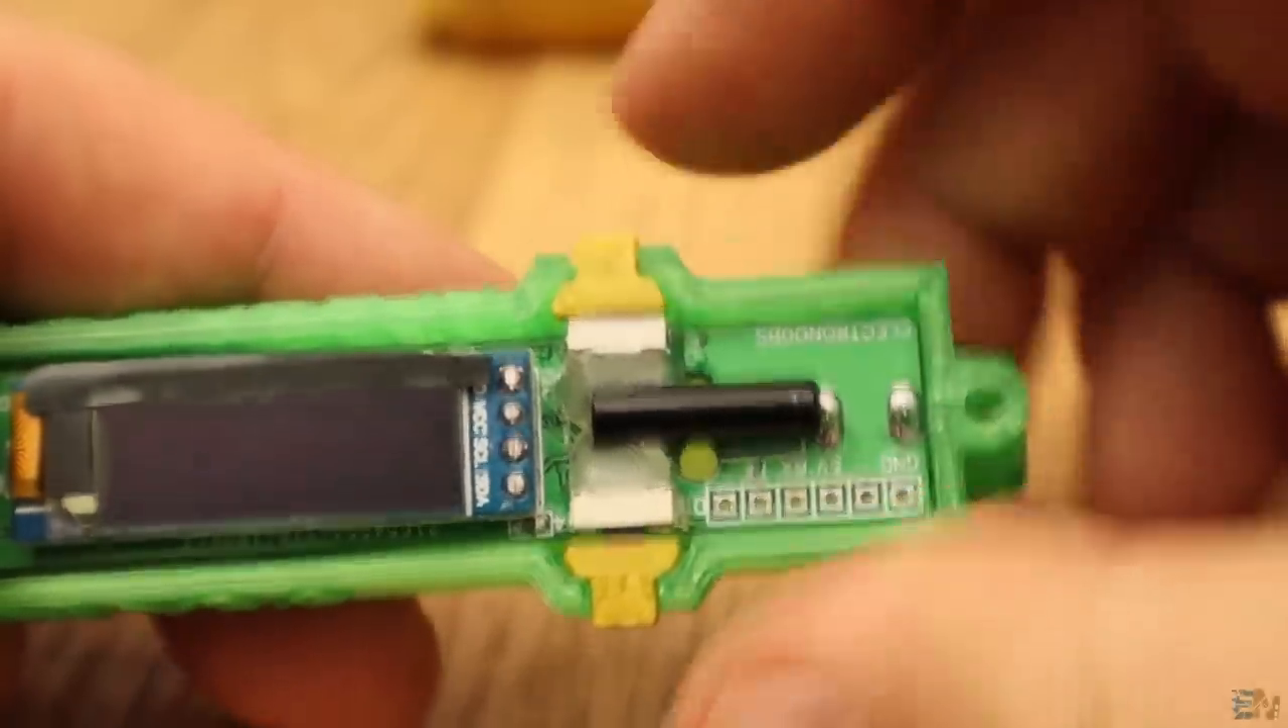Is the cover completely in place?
No.